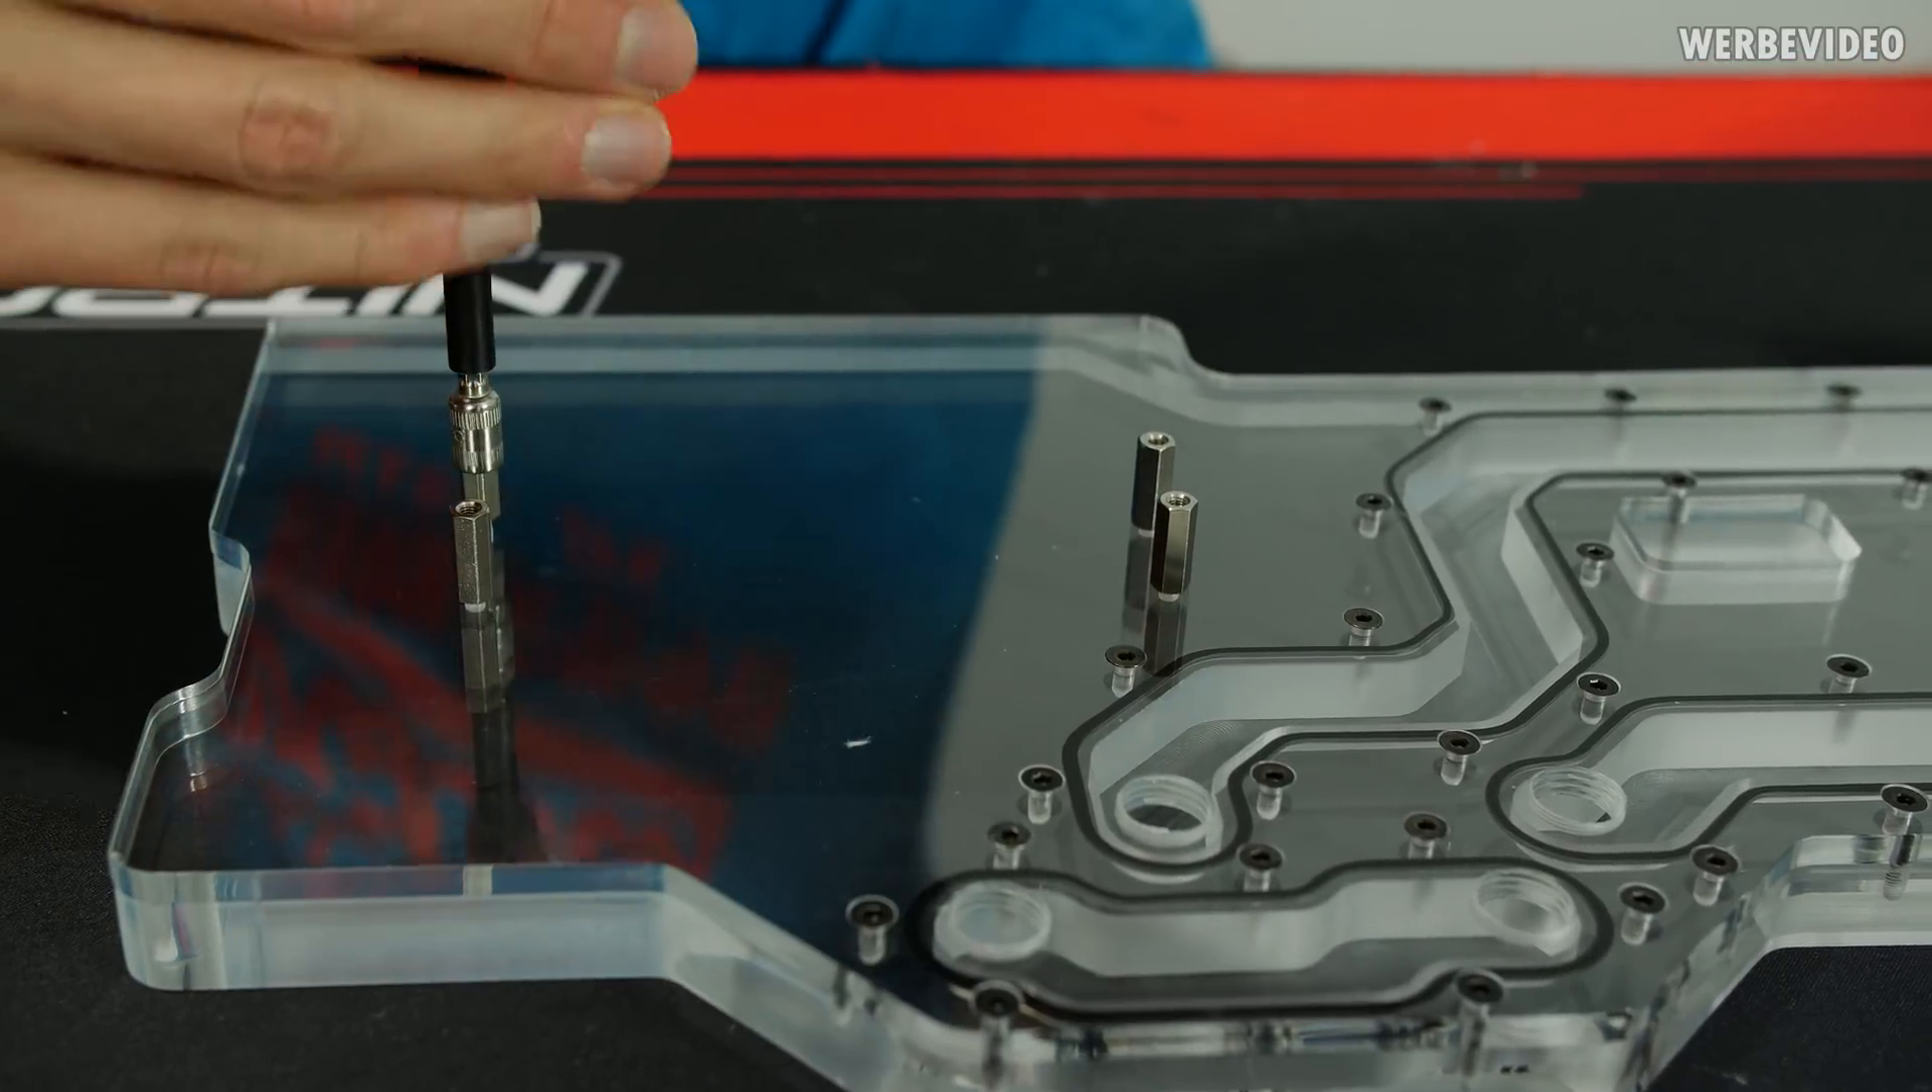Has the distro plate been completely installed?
No.